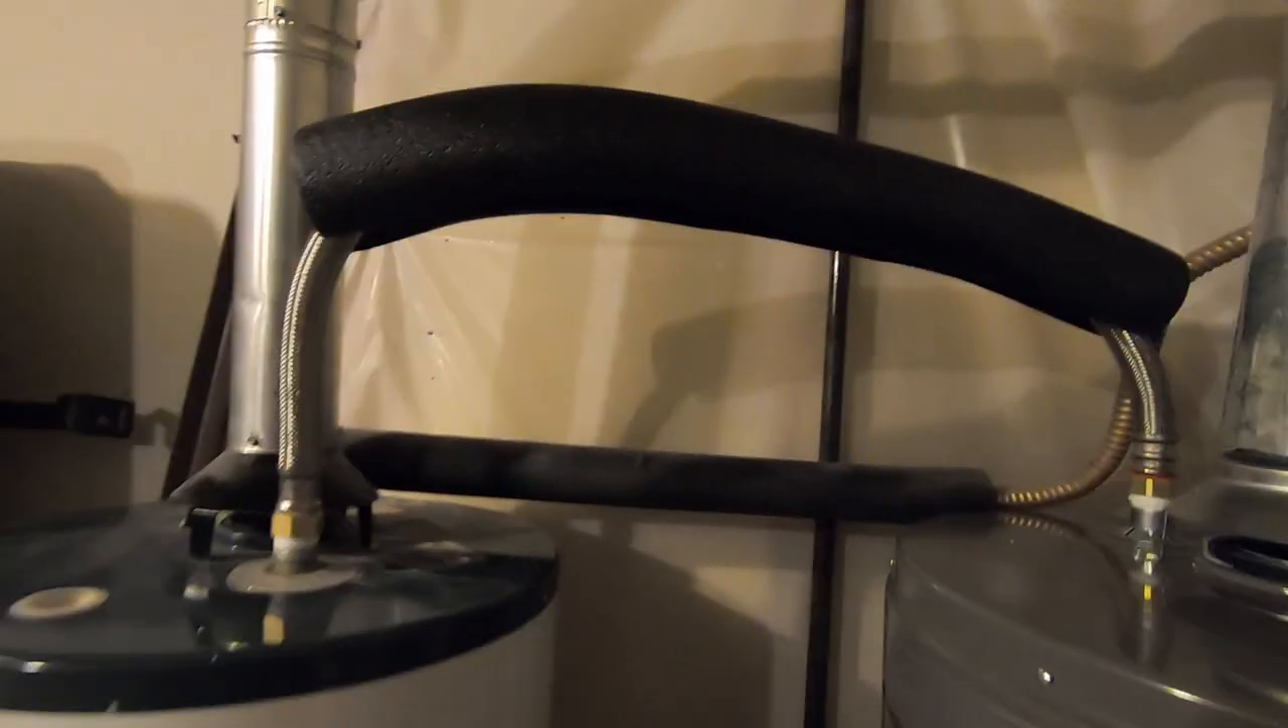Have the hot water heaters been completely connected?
Yes.